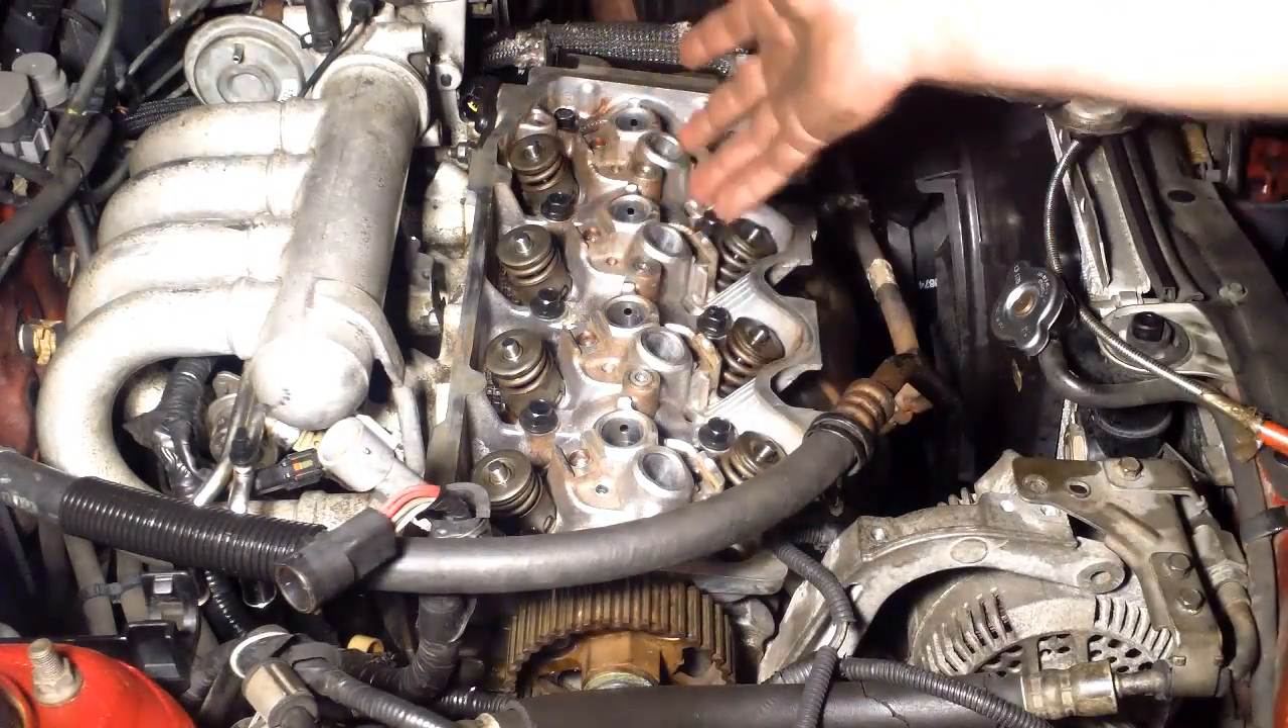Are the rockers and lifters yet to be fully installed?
Yes.